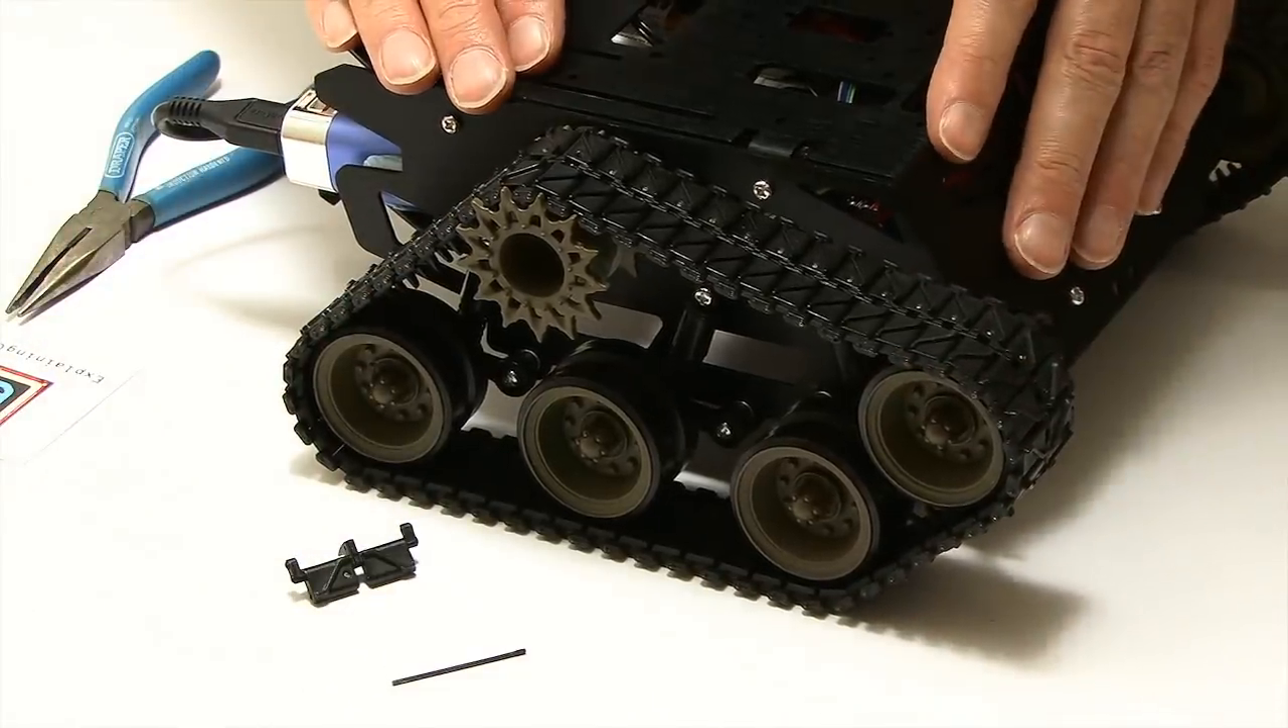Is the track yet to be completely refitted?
No.